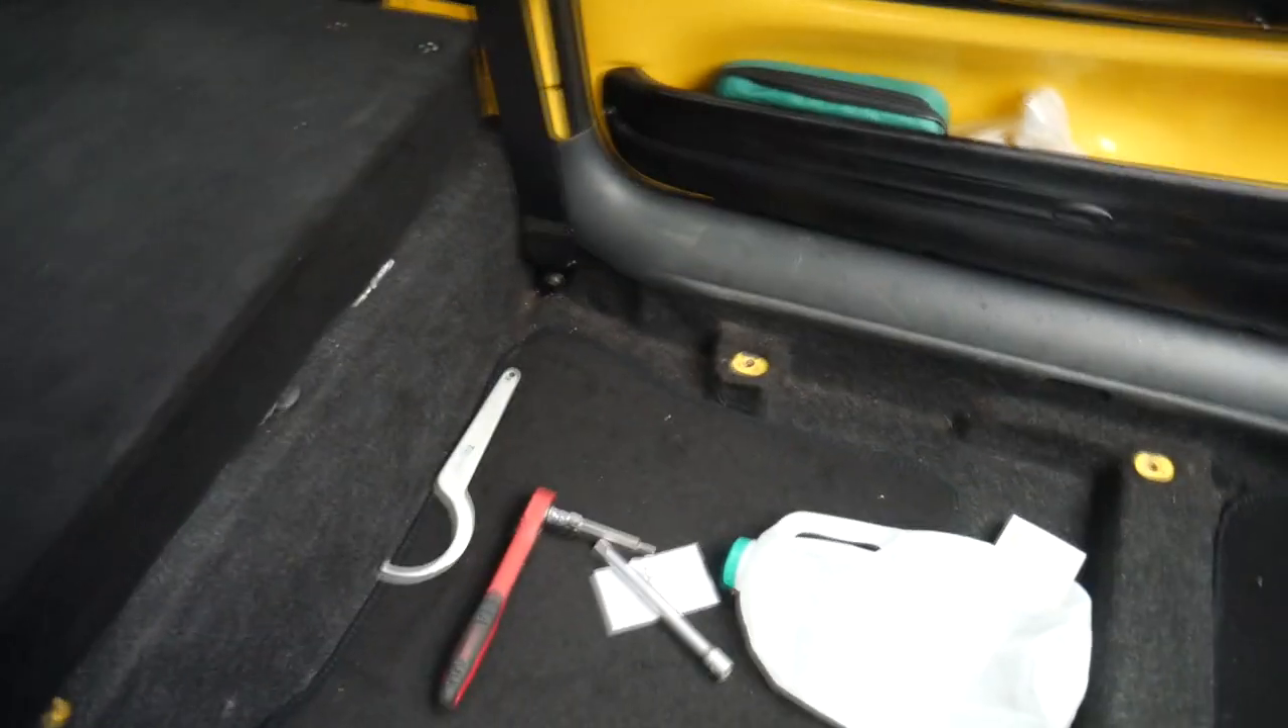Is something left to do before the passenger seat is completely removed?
No.